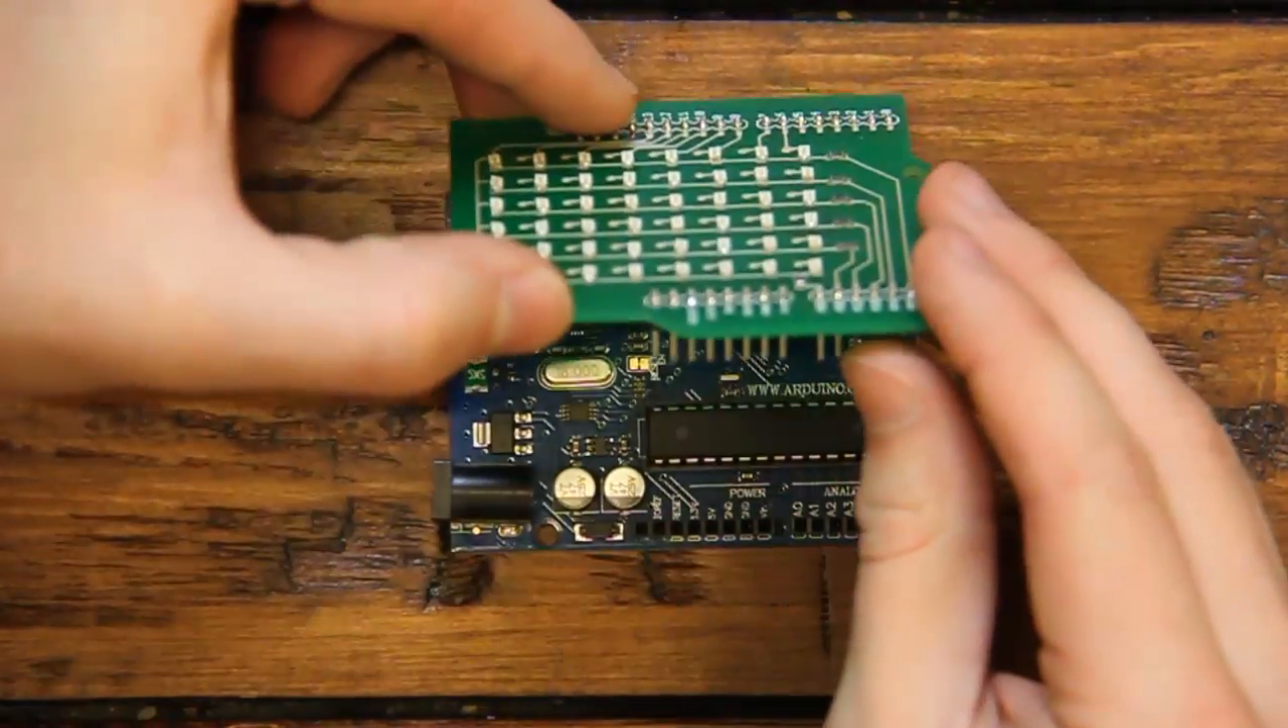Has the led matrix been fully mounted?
No.